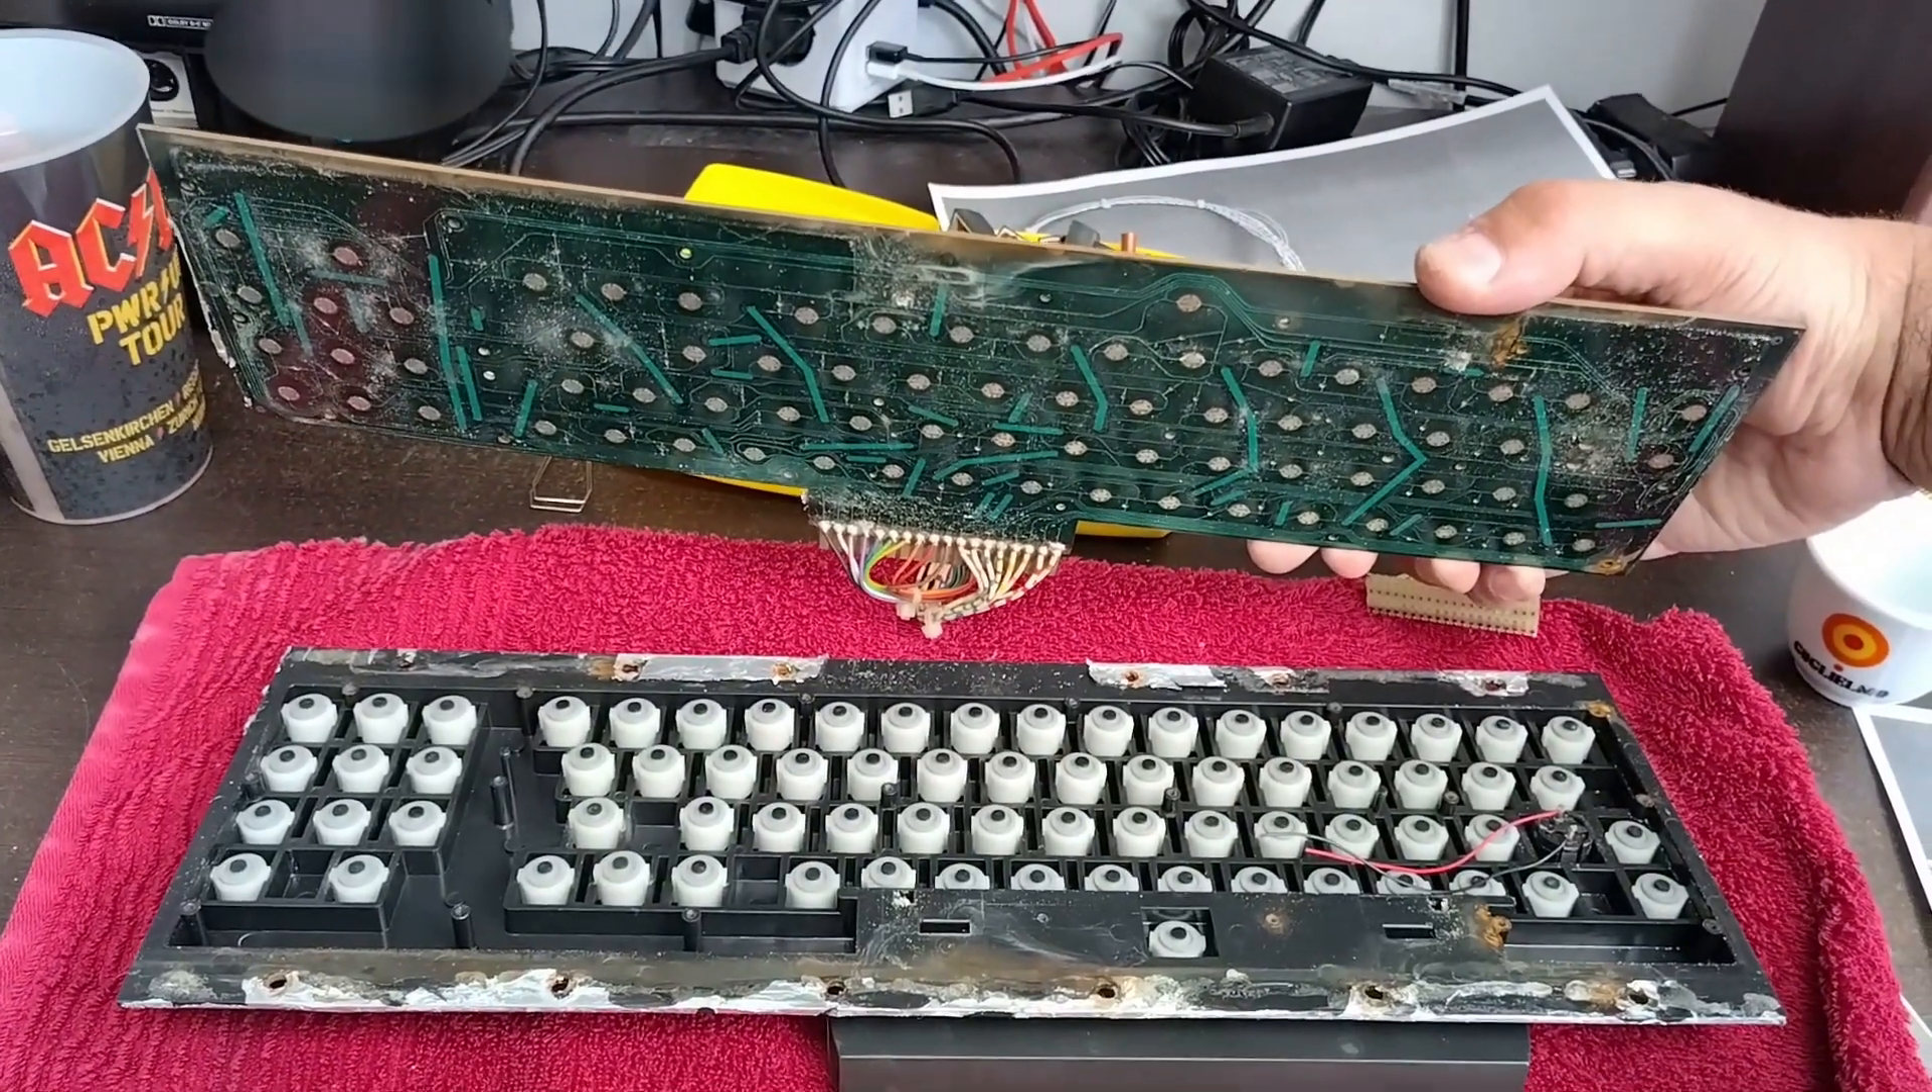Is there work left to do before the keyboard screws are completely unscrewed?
No.